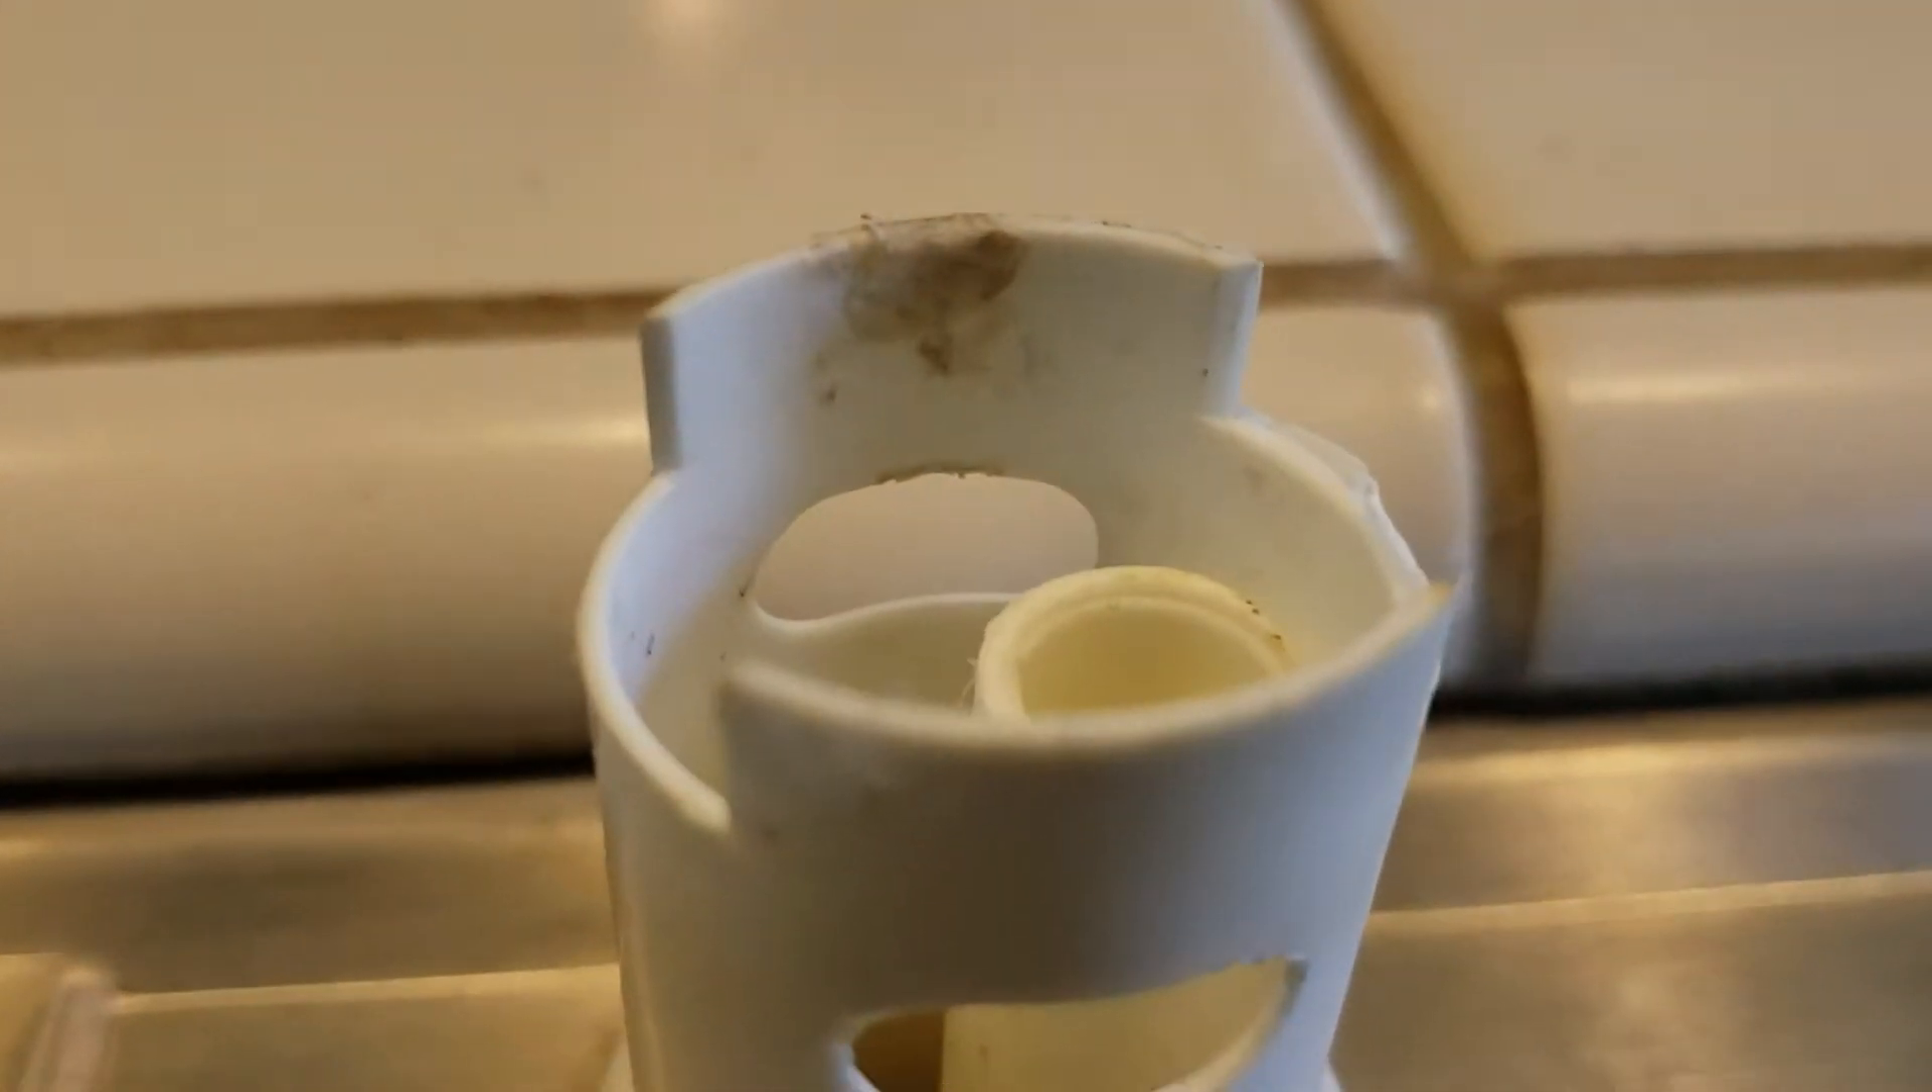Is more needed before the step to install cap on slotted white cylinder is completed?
Yes.